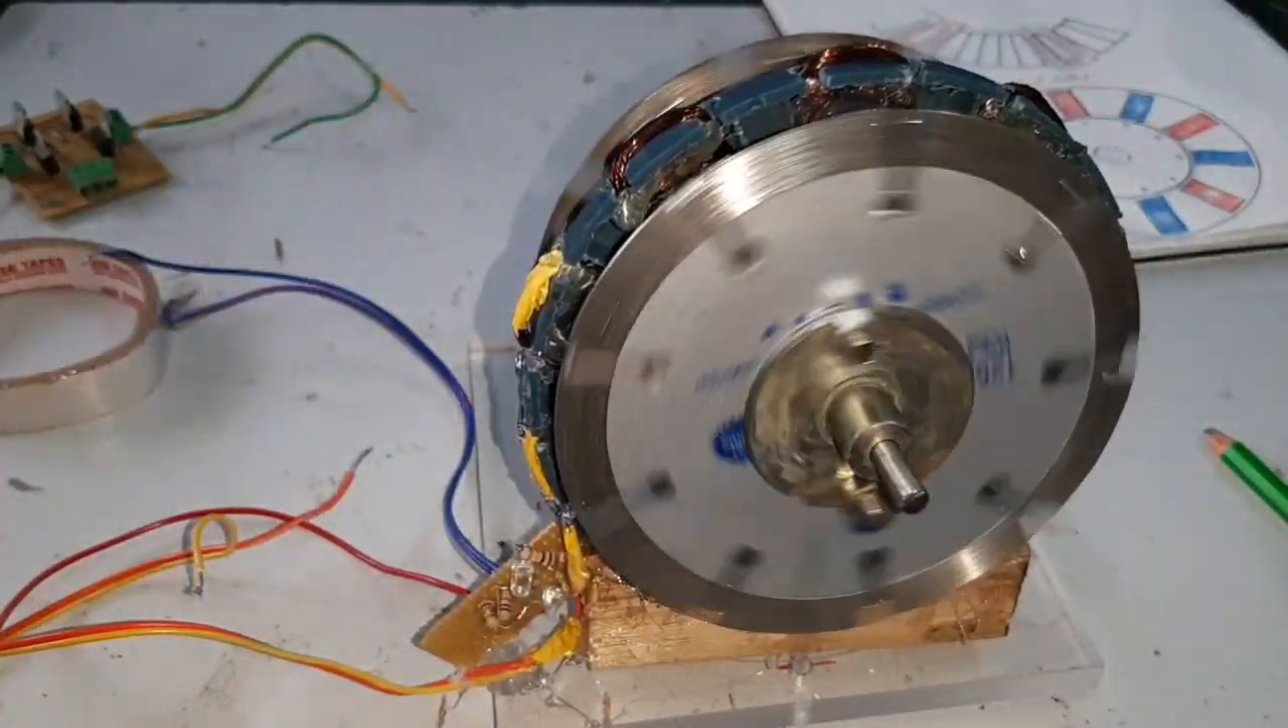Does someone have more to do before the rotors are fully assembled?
No.